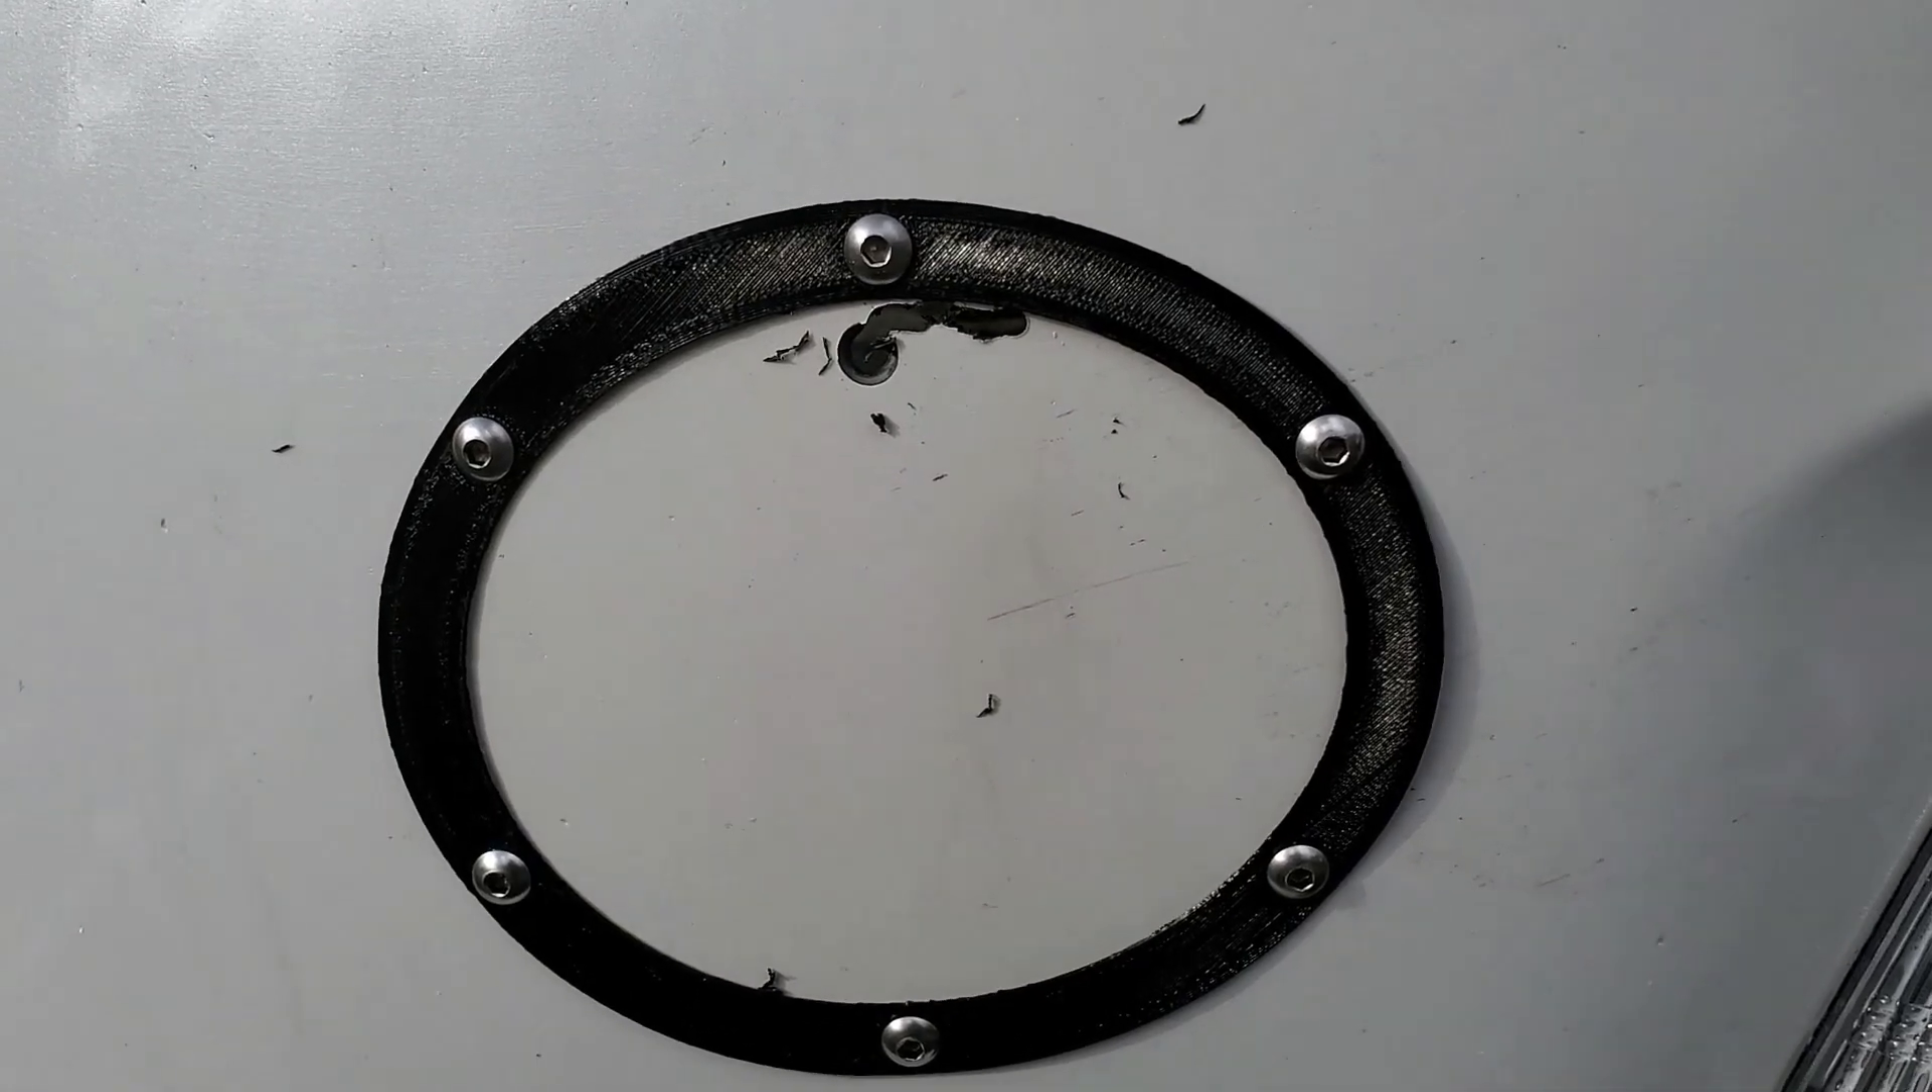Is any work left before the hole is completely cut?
Yes.